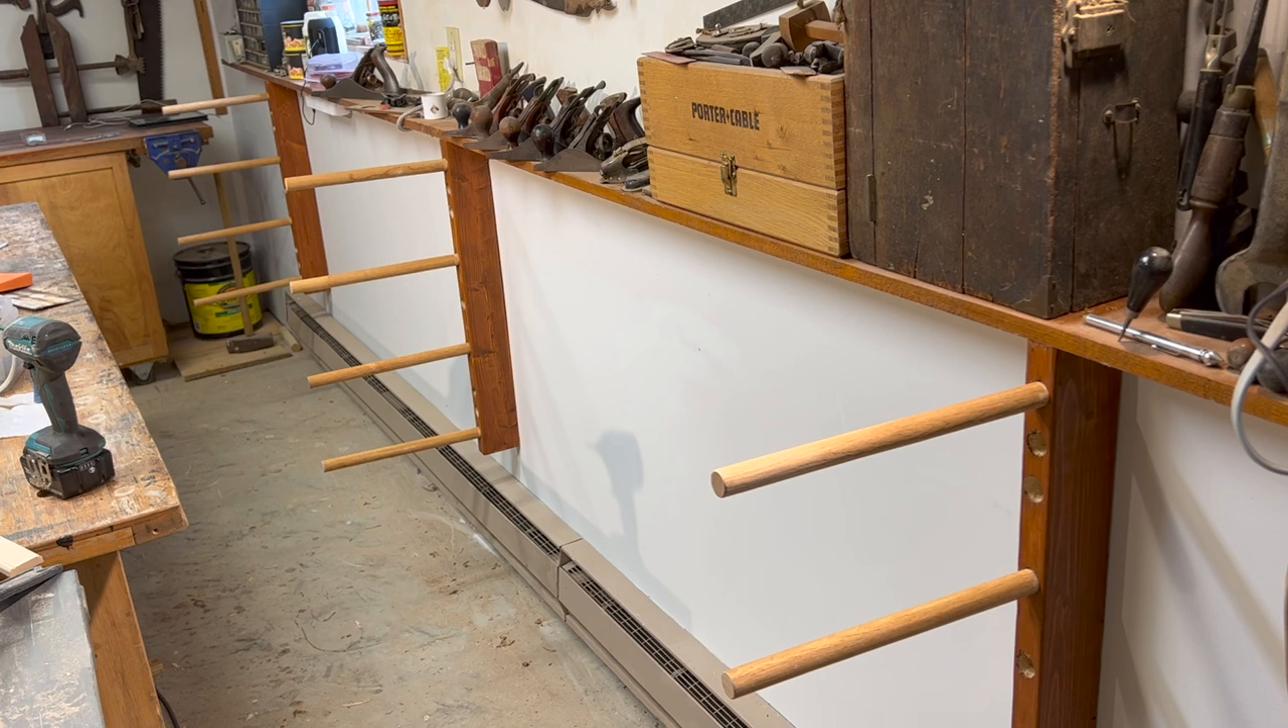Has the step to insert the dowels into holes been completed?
Yes.